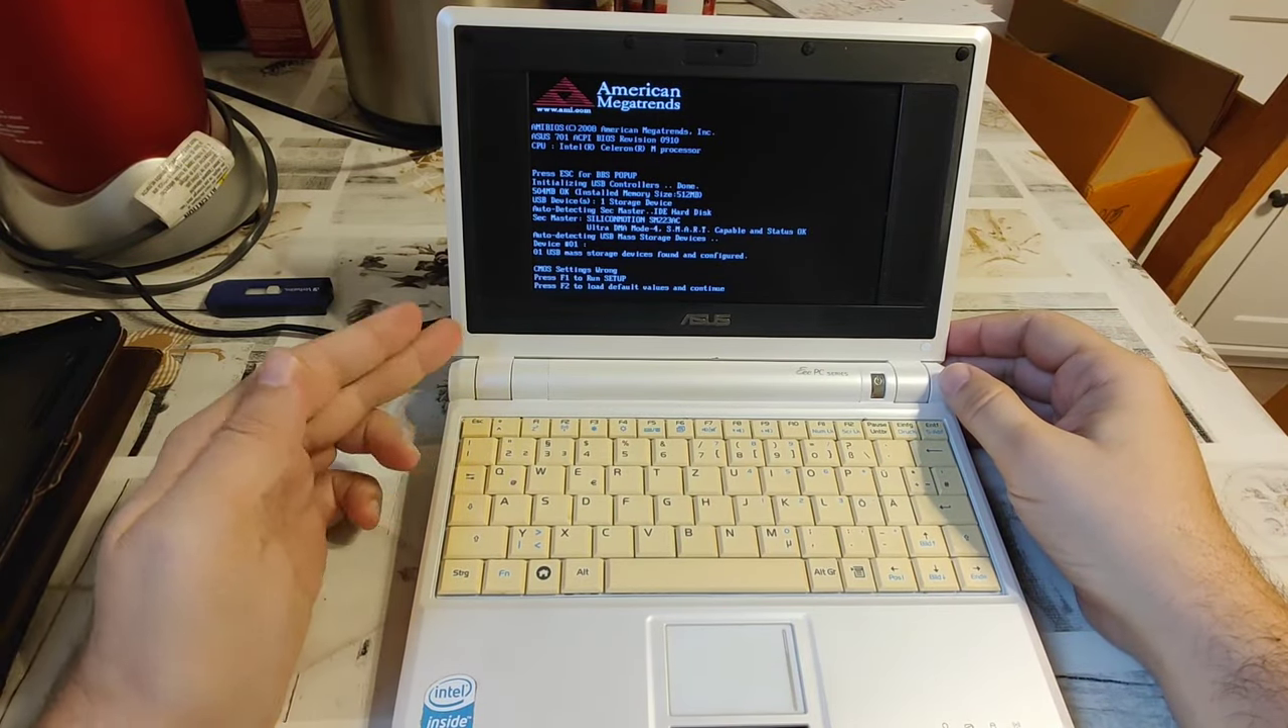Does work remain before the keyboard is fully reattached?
No.